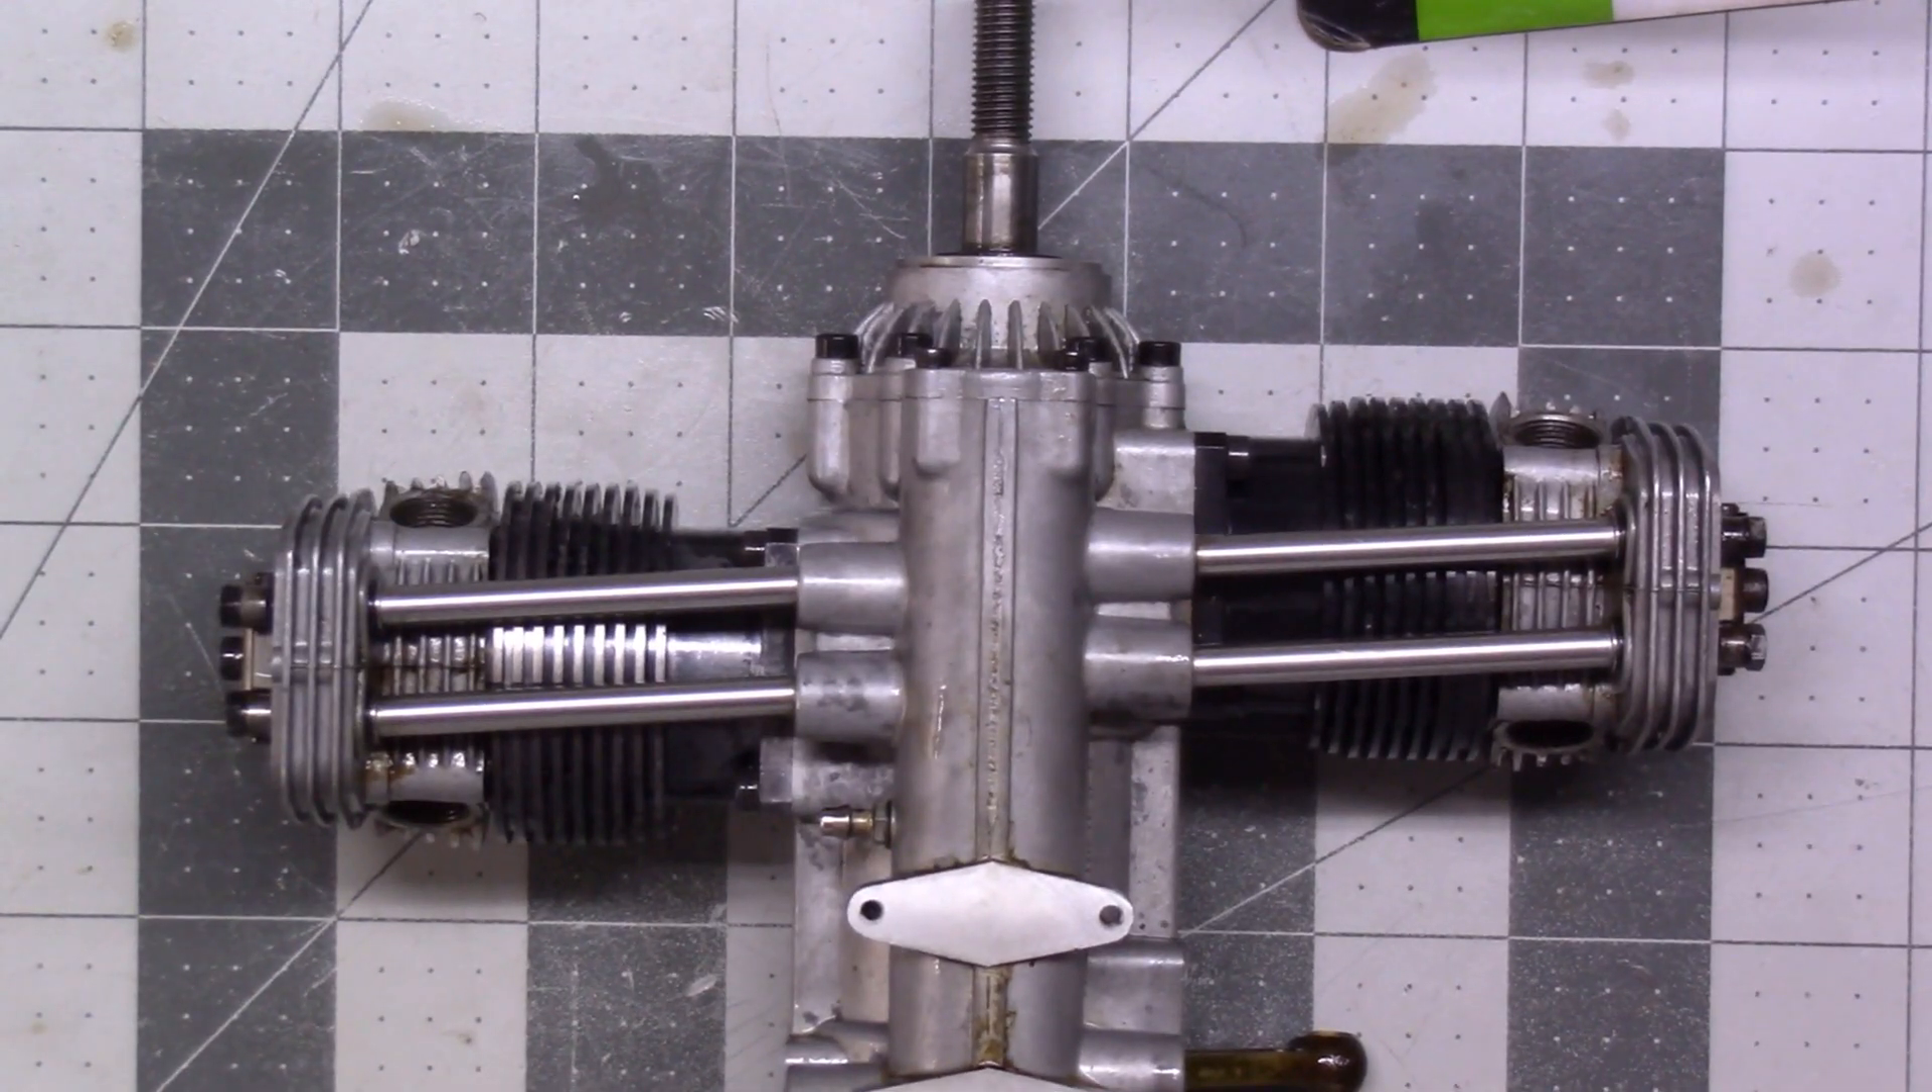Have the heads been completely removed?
No.